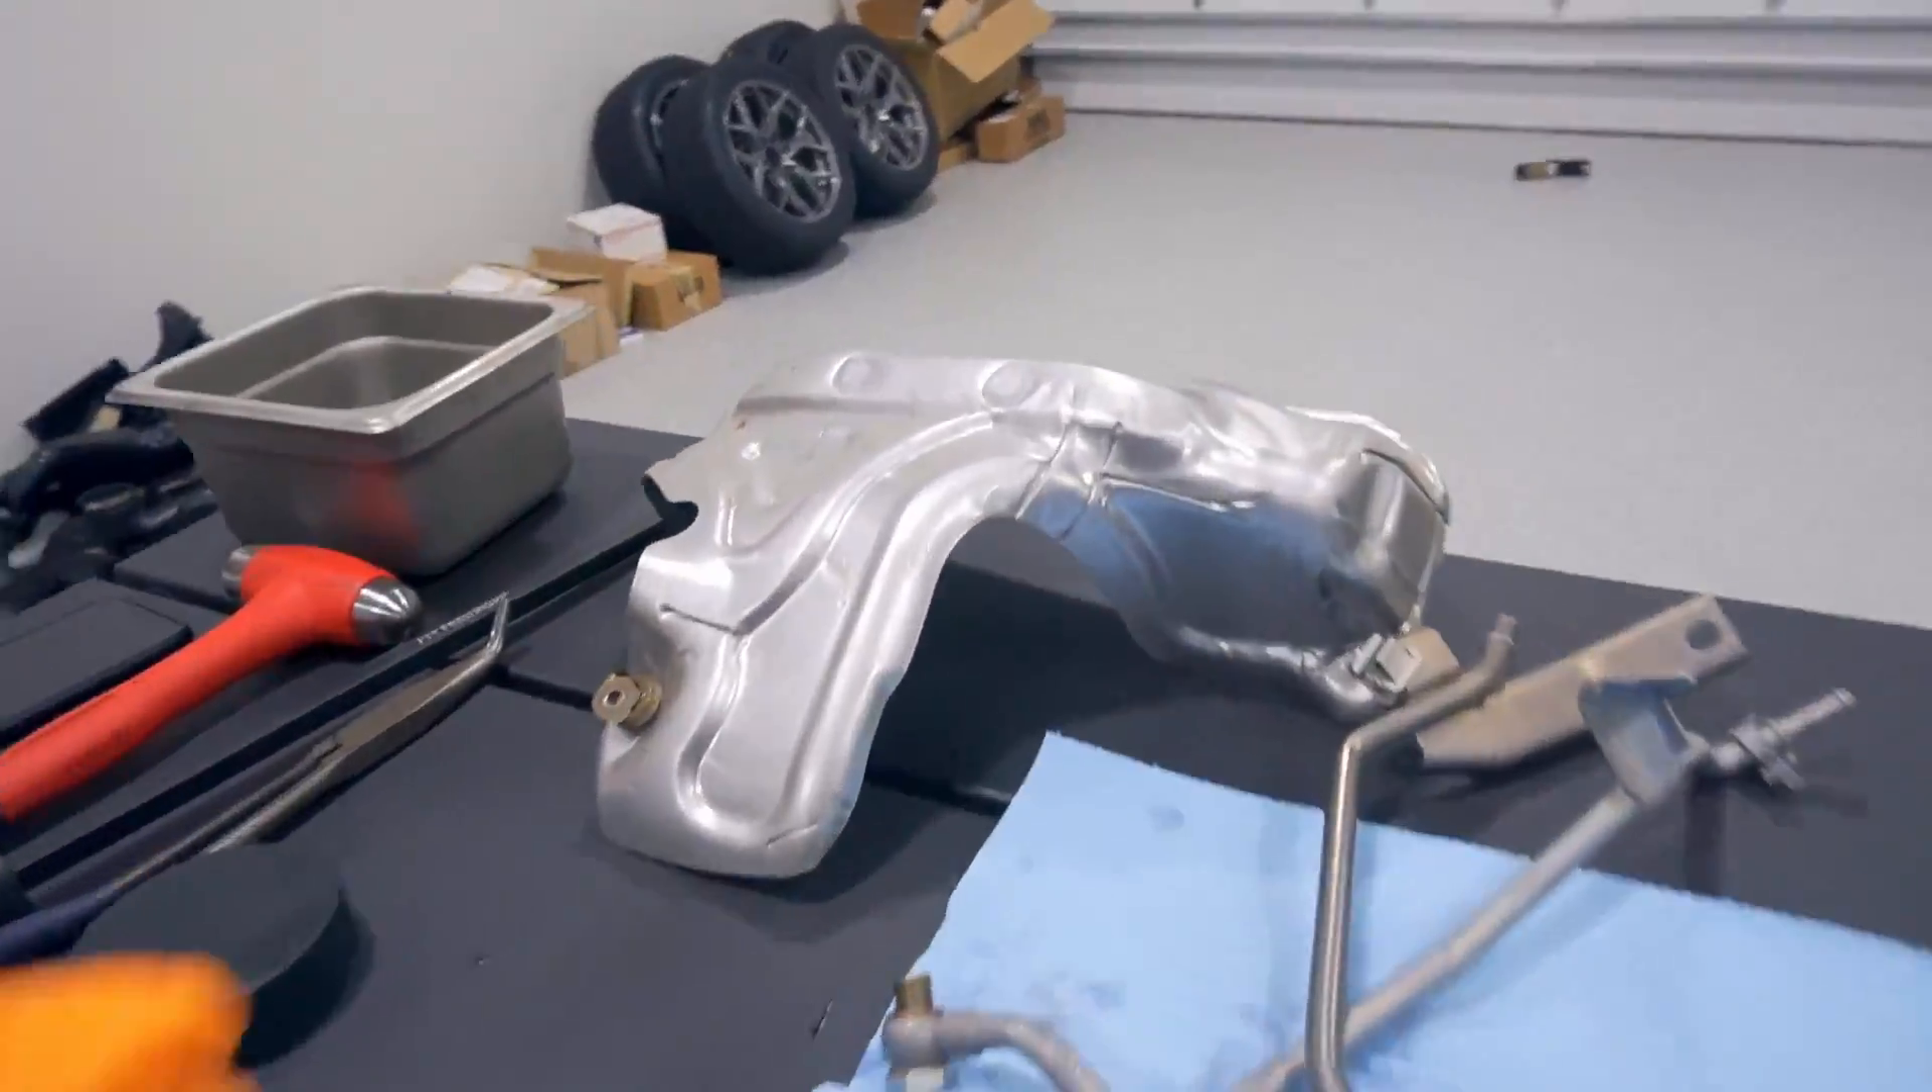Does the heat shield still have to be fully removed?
No.